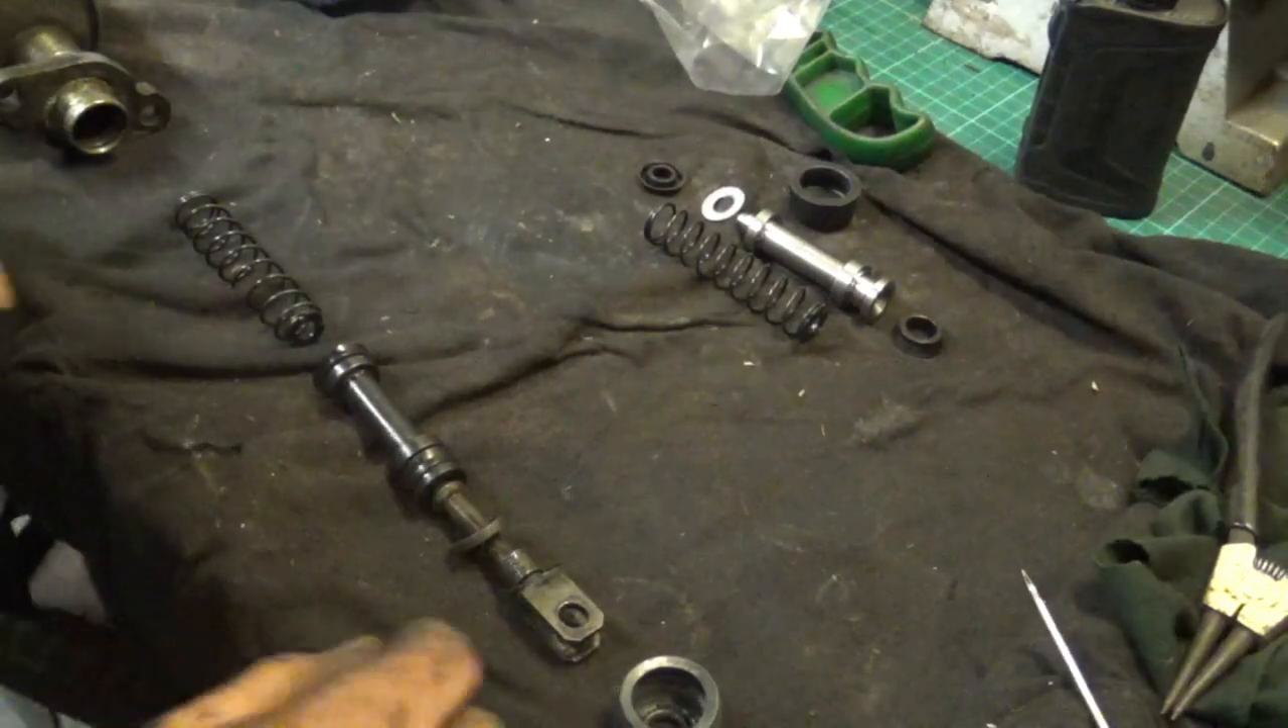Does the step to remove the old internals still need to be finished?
No.